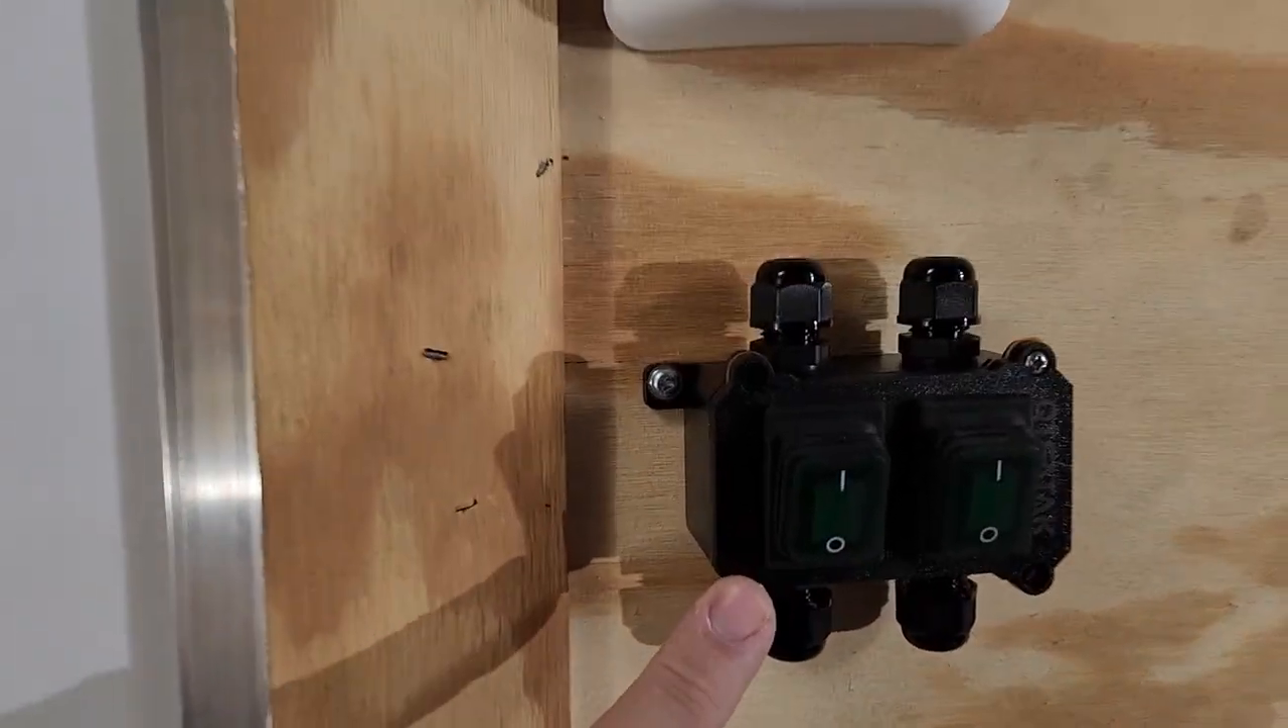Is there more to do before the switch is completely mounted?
No.